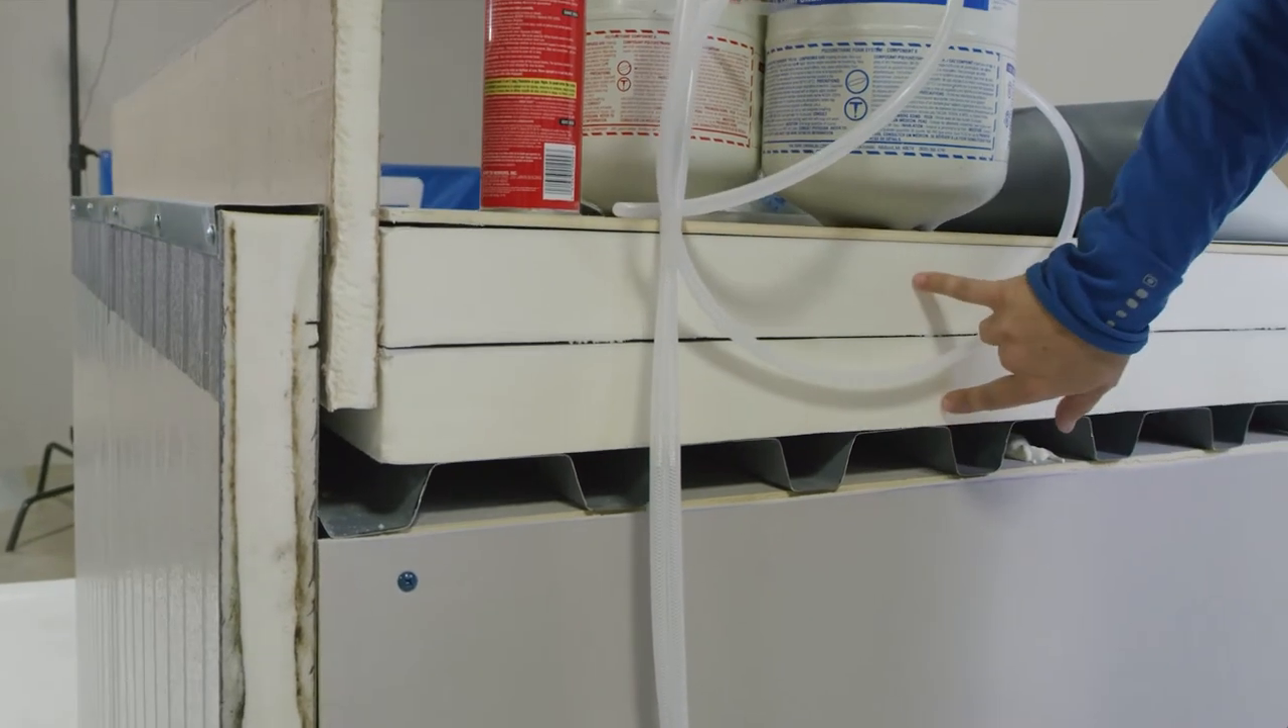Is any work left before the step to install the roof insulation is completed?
No.